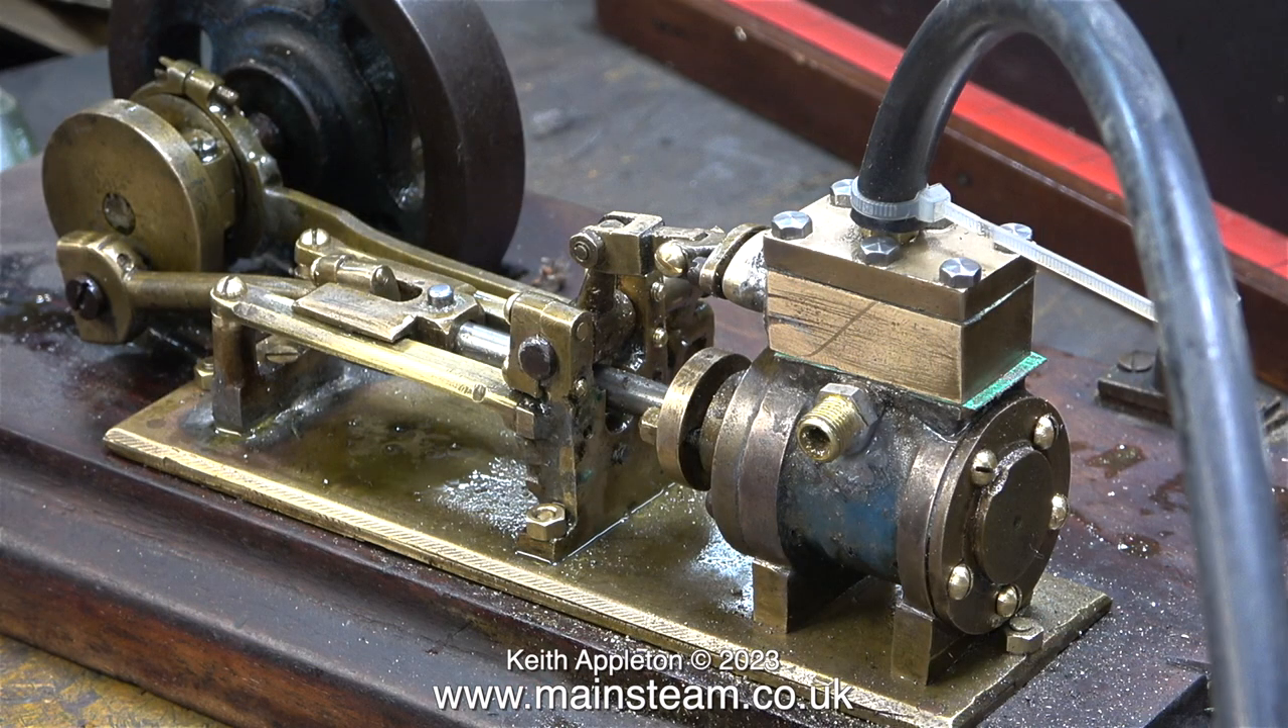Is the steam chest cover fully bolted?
Yes.